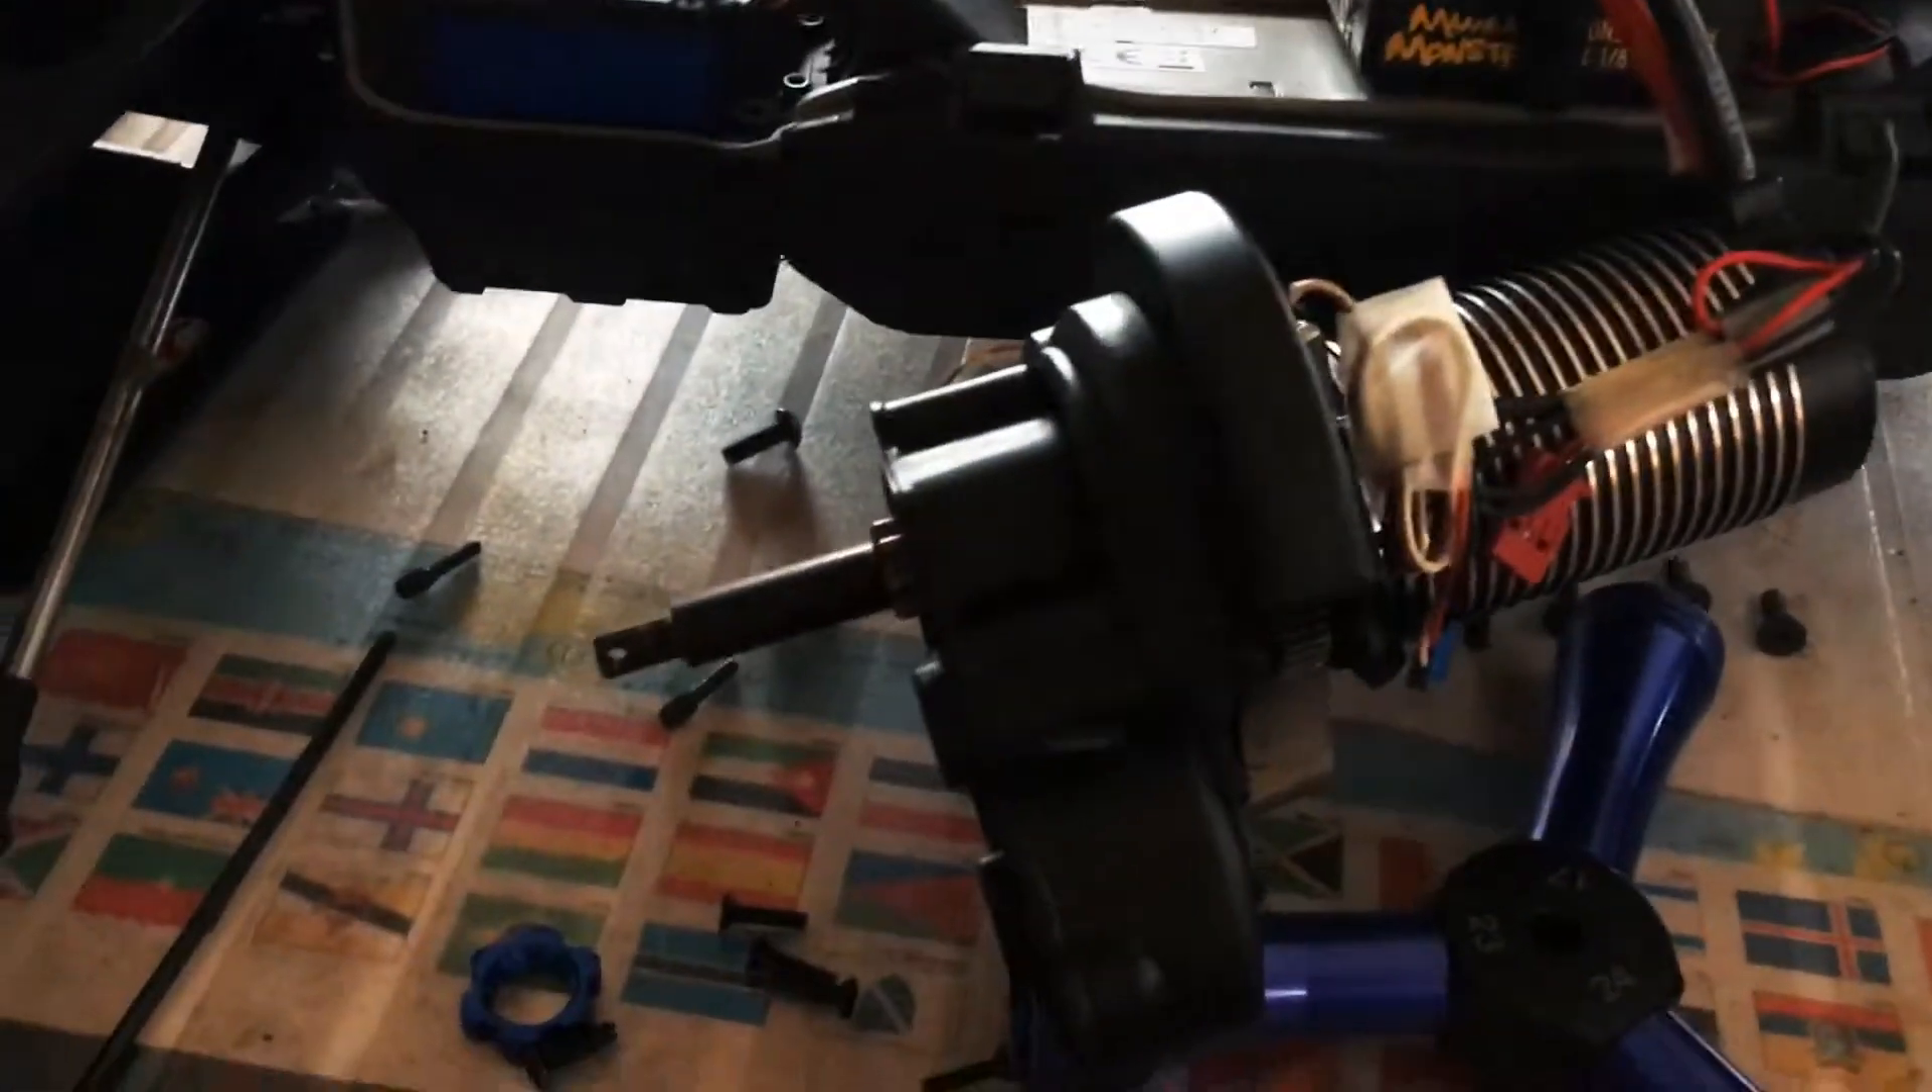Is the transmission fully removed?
Yes.